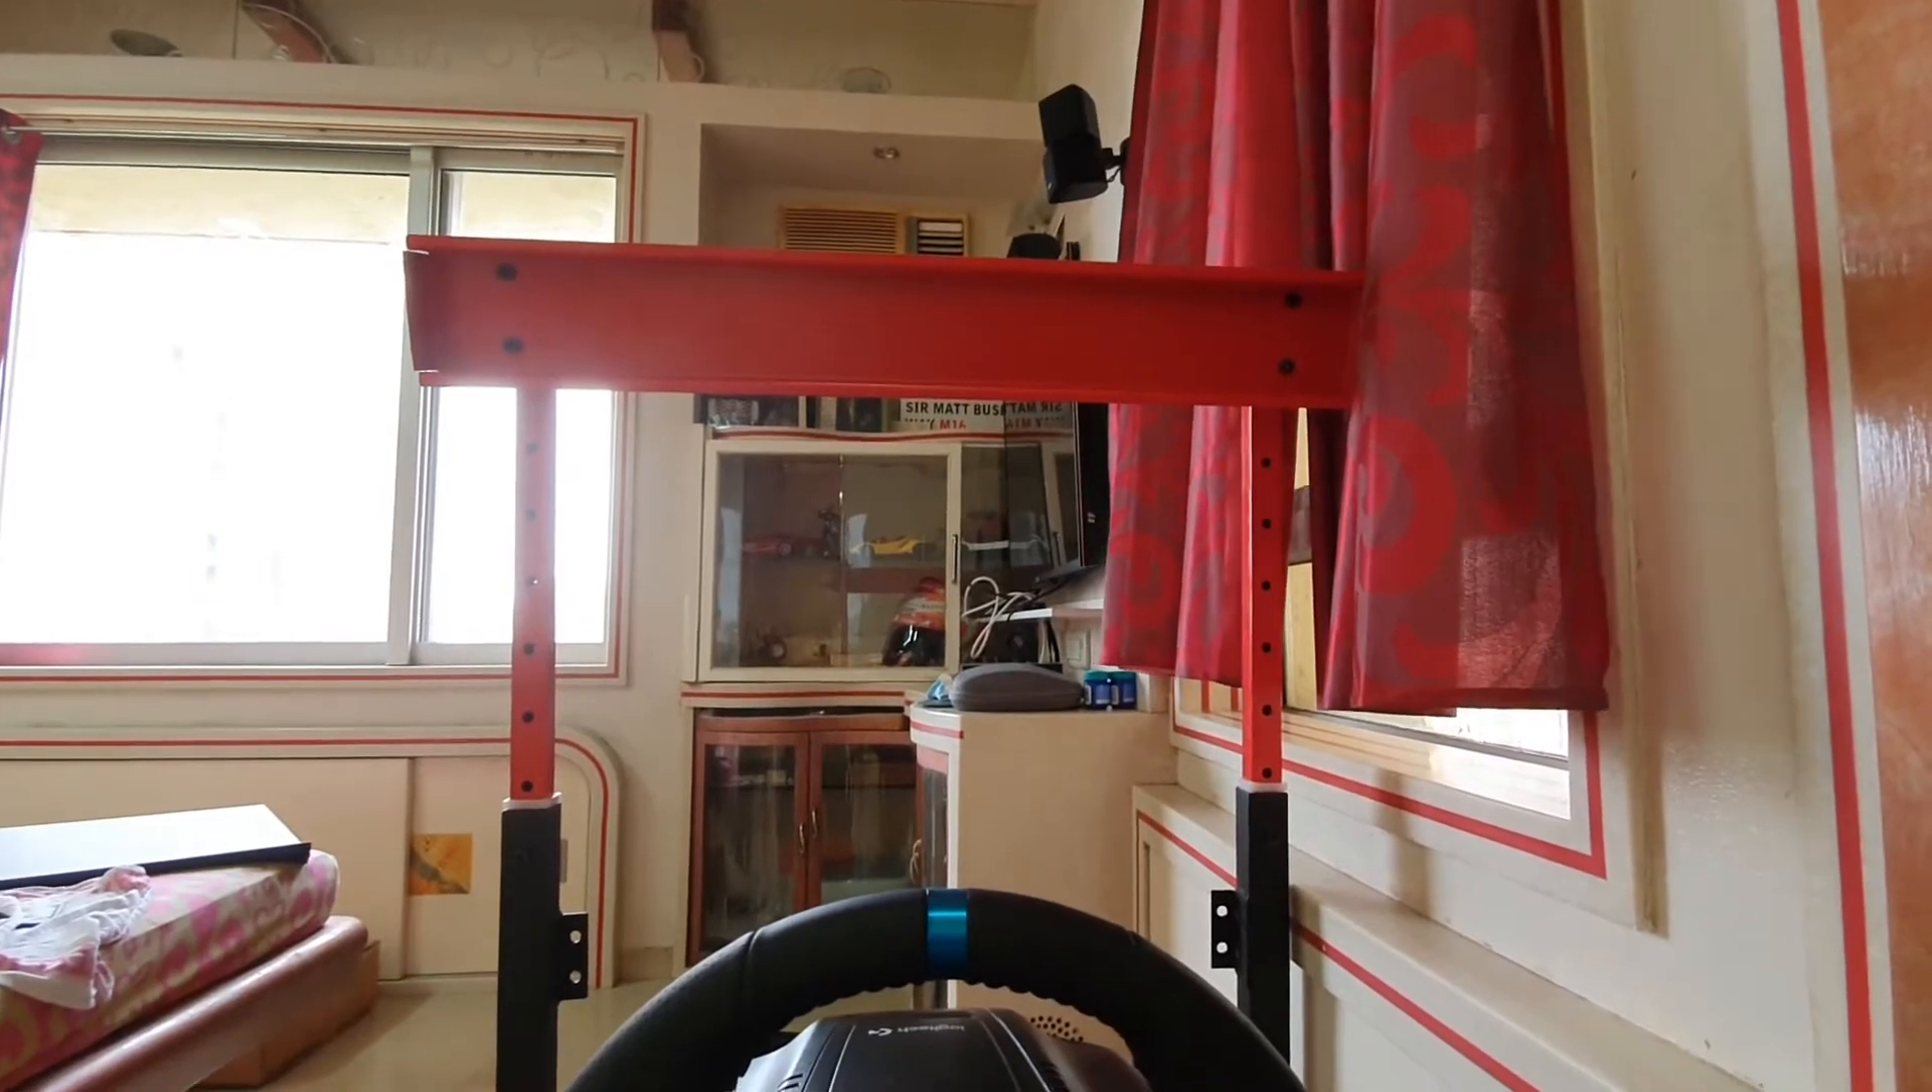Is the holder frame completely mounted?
Yes.